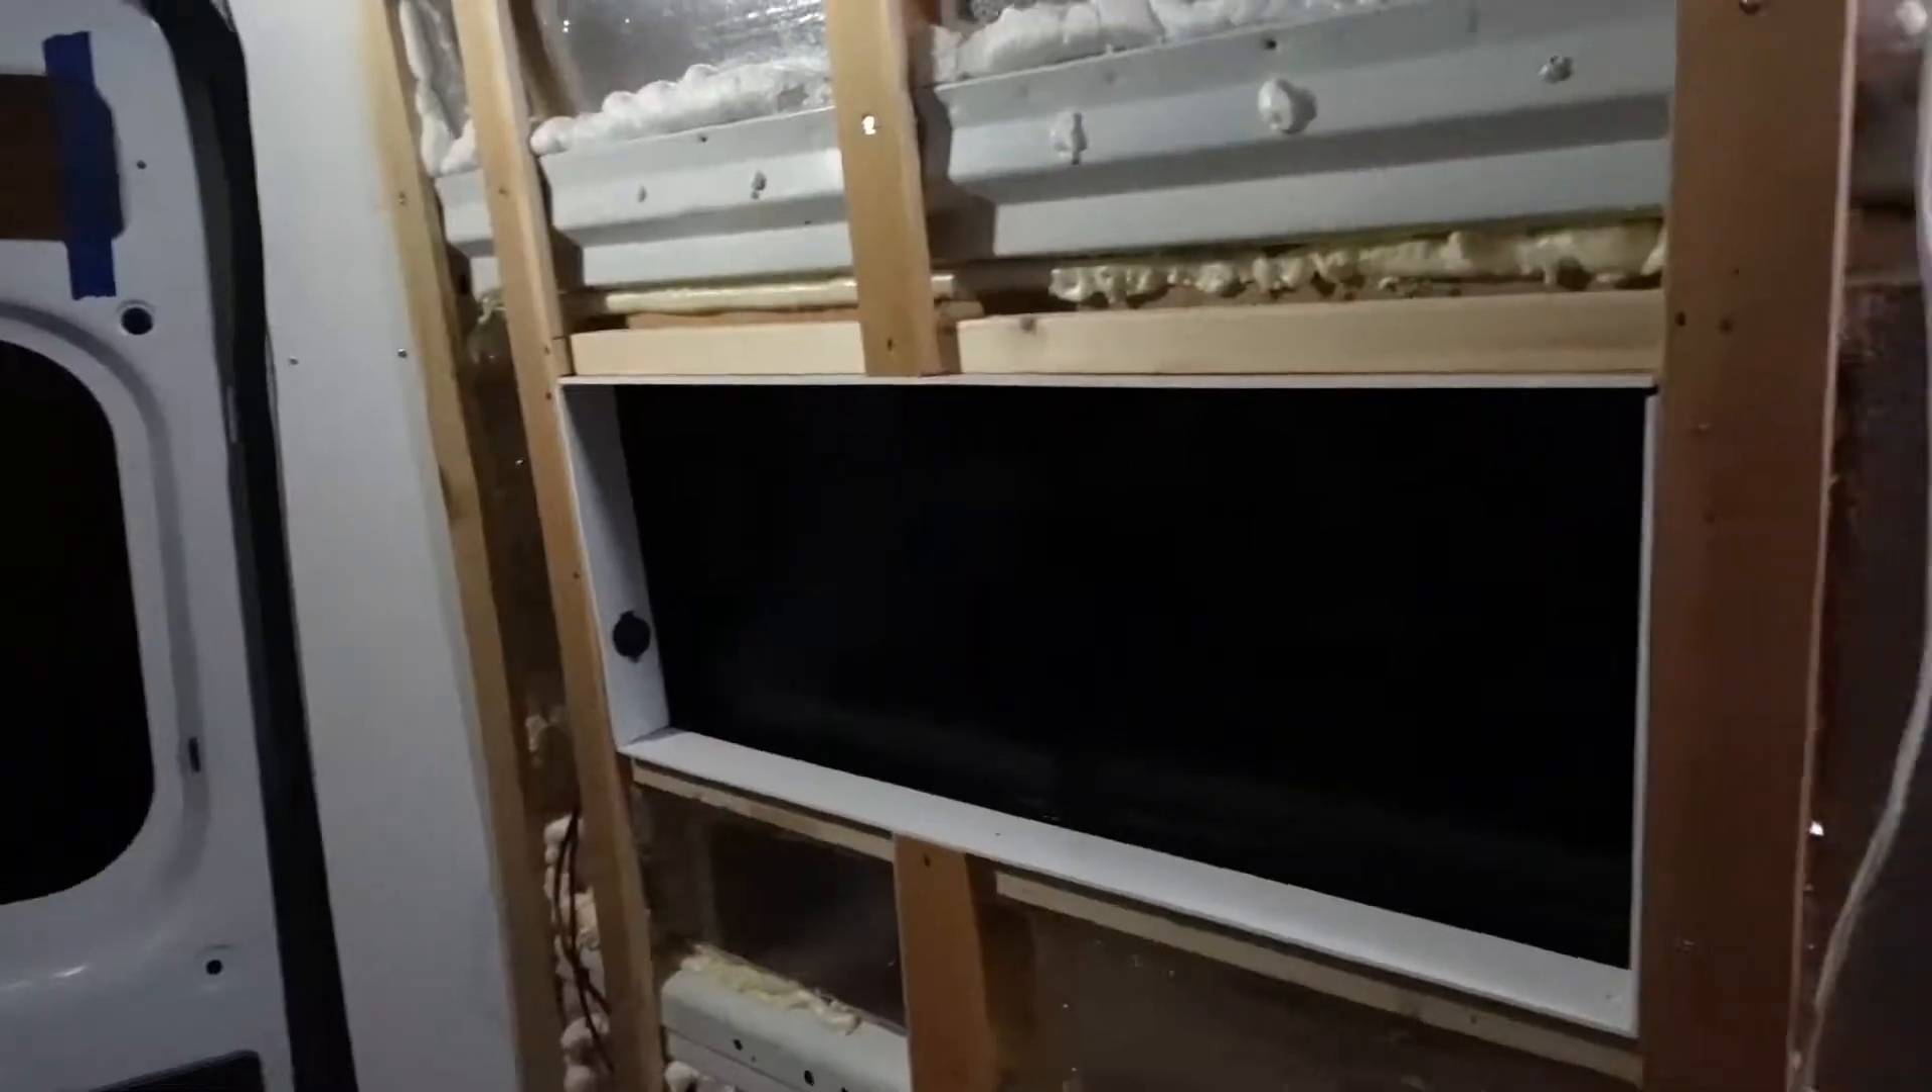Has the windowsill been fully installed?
Yes.